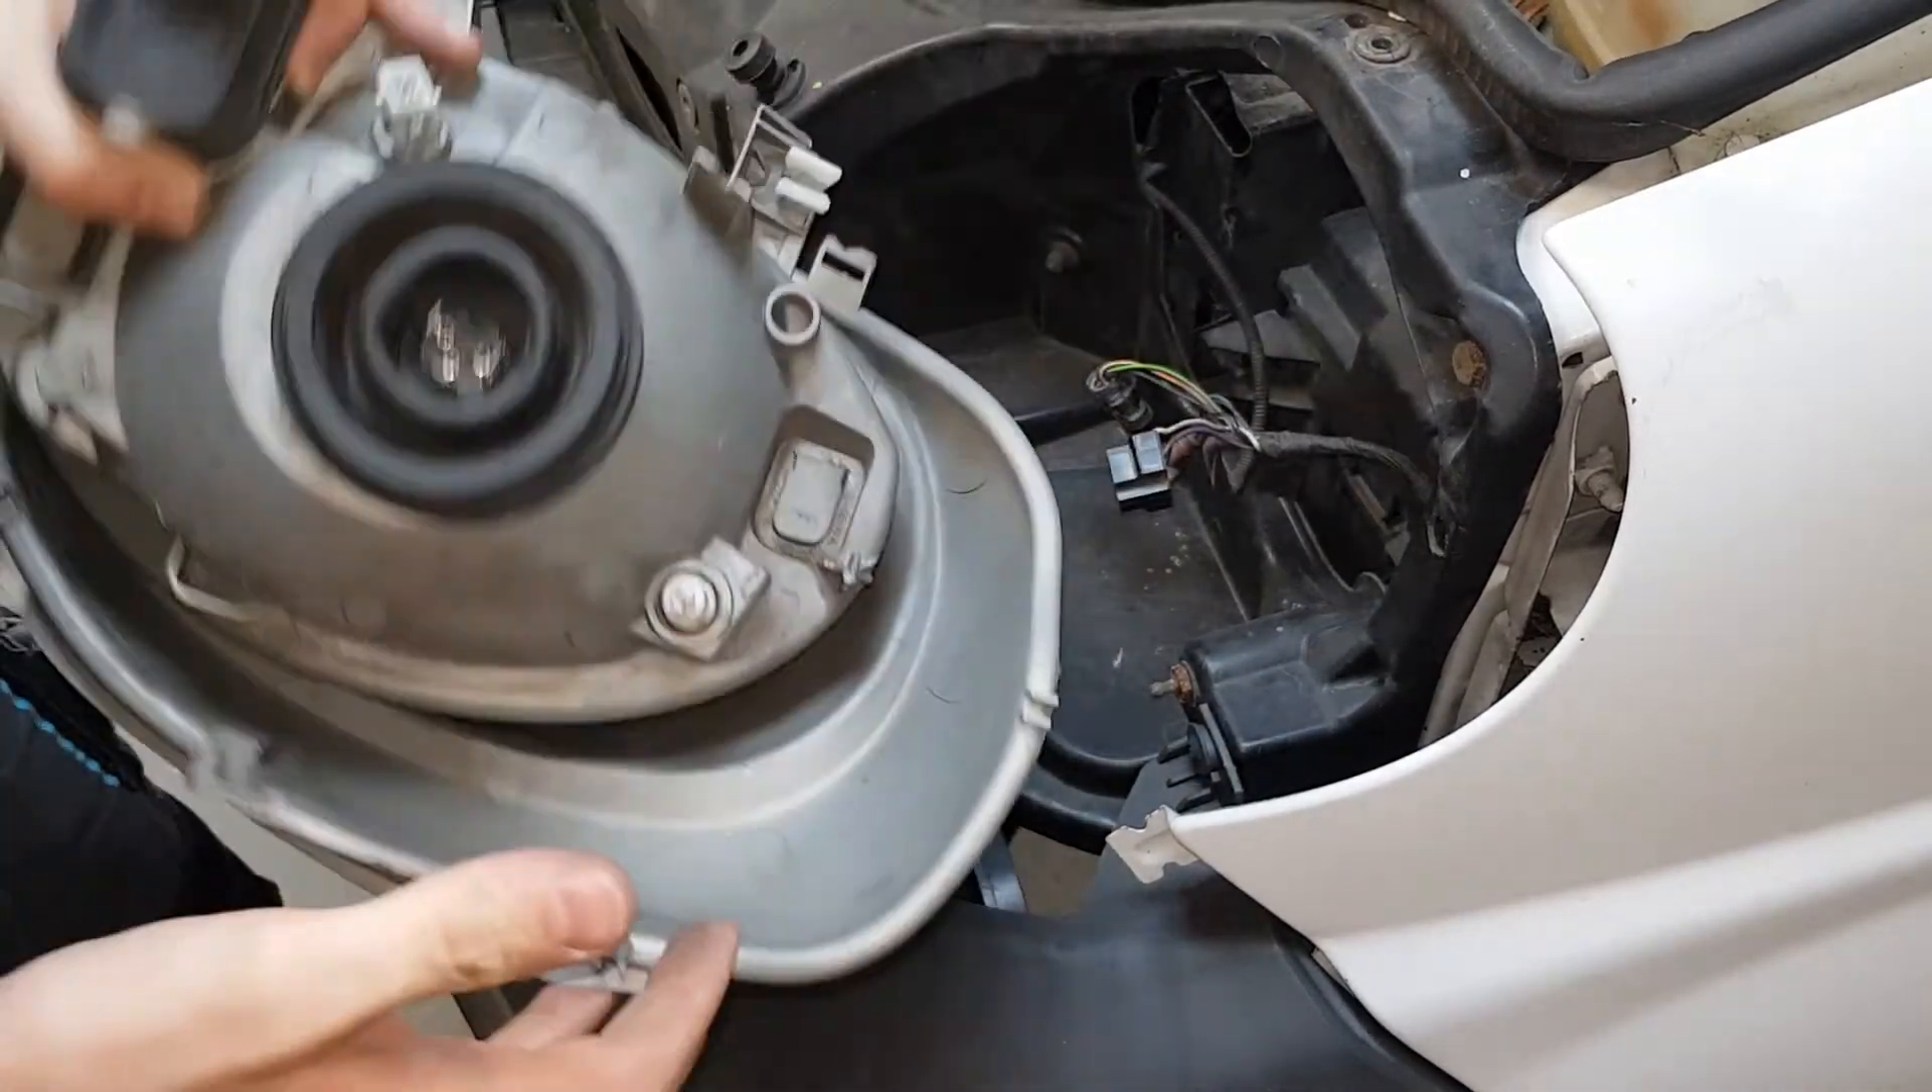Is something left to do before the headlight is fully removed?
No.